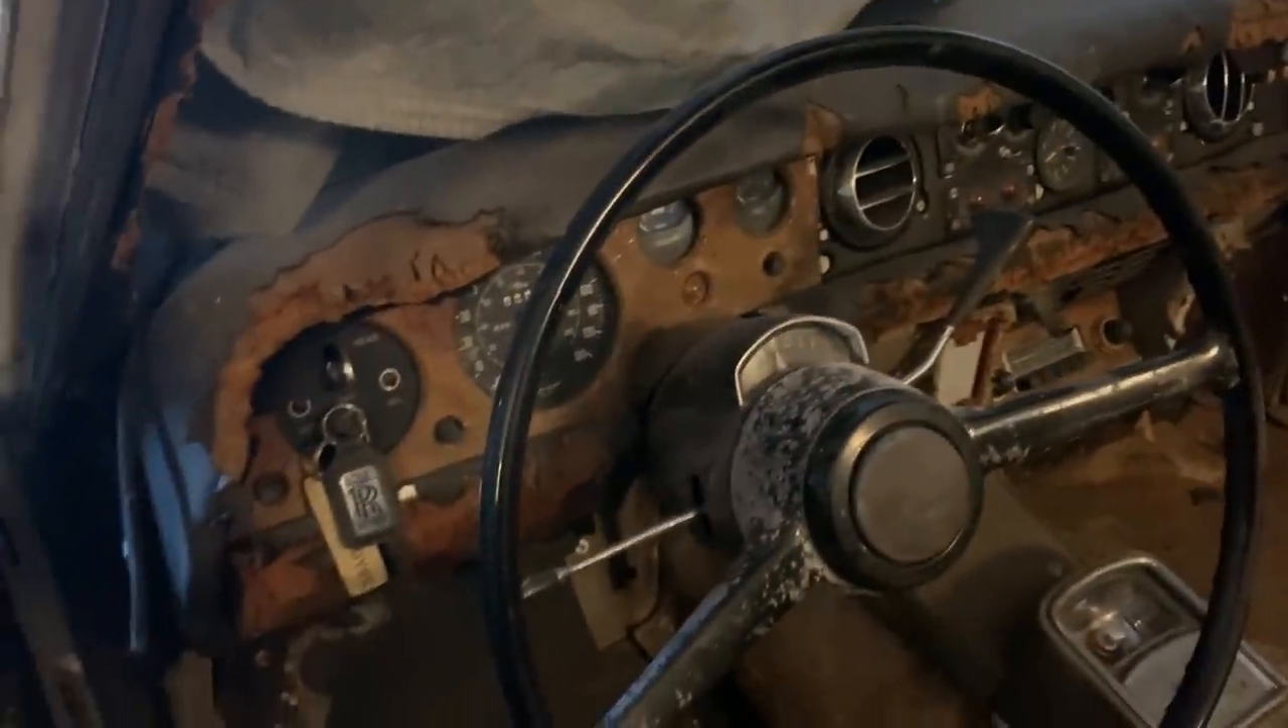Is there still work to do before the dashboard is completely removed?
Yes.